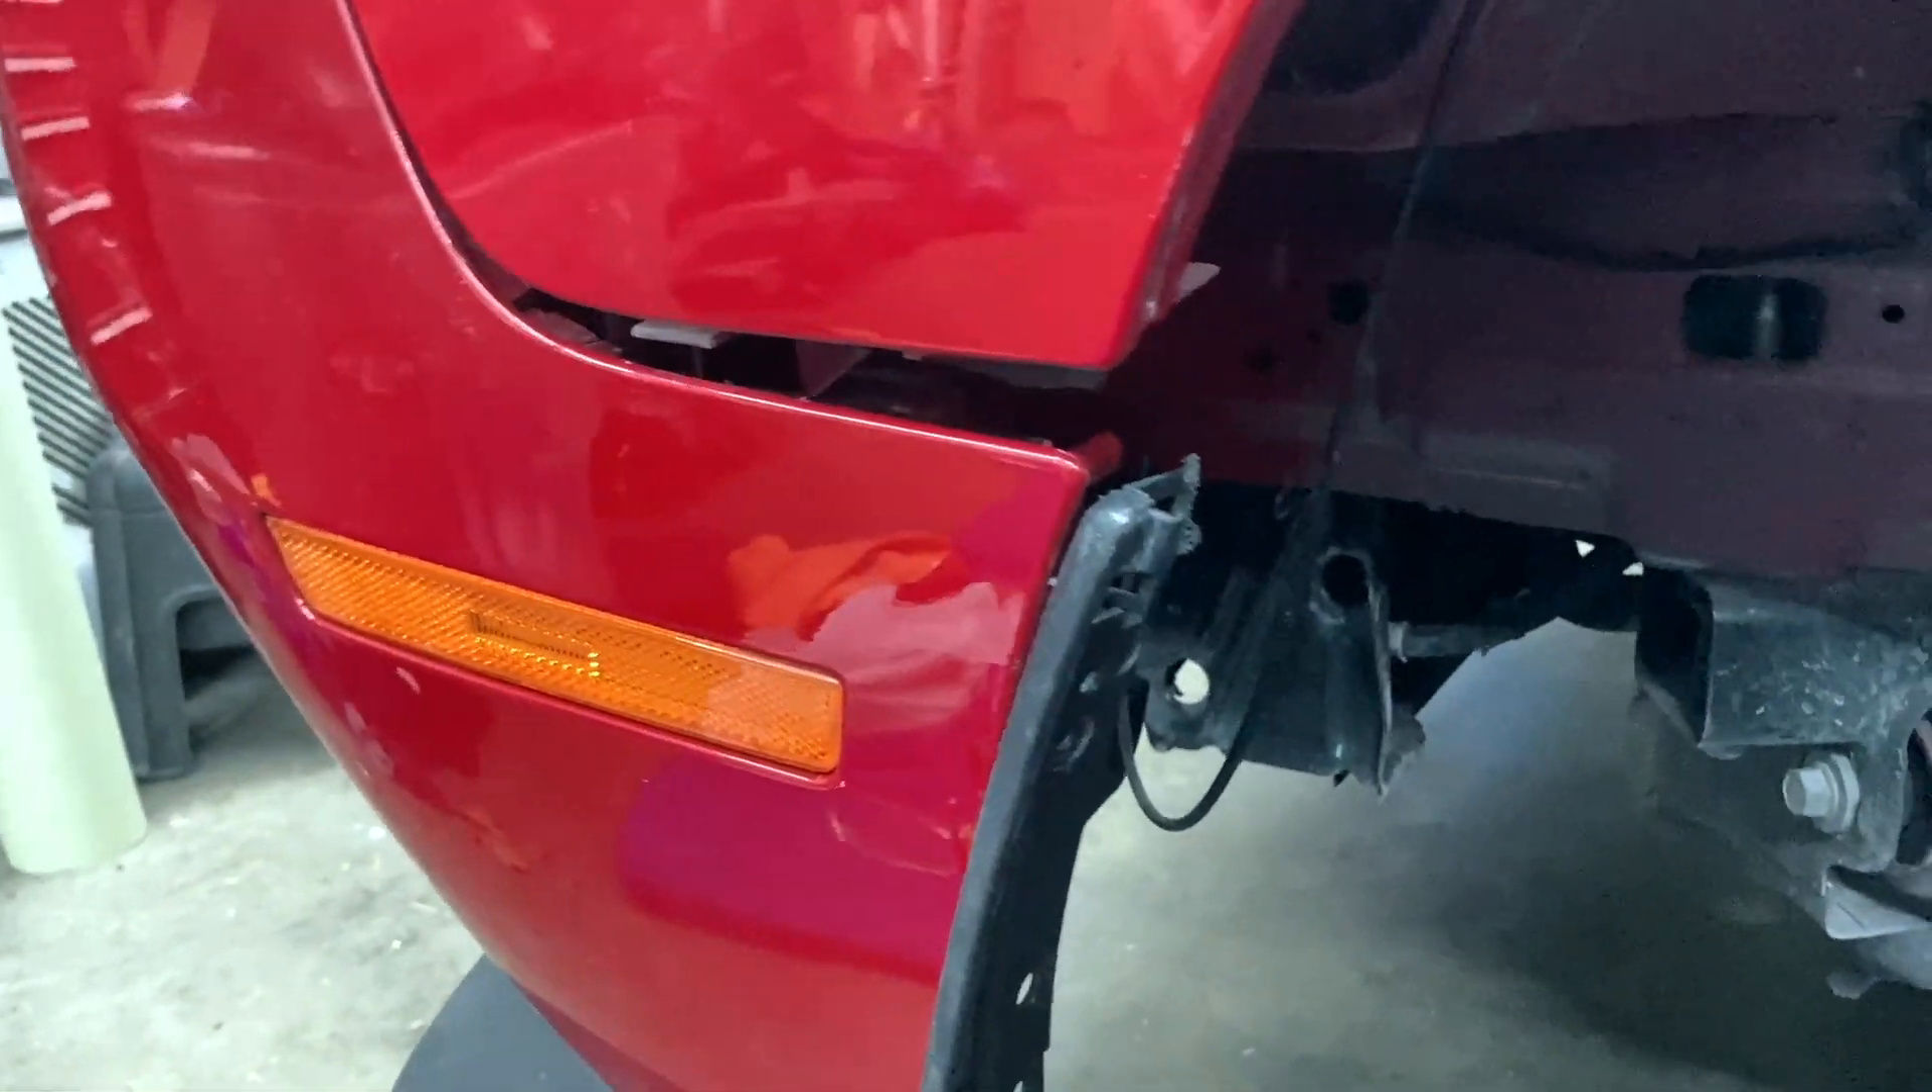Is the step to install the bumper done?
No.